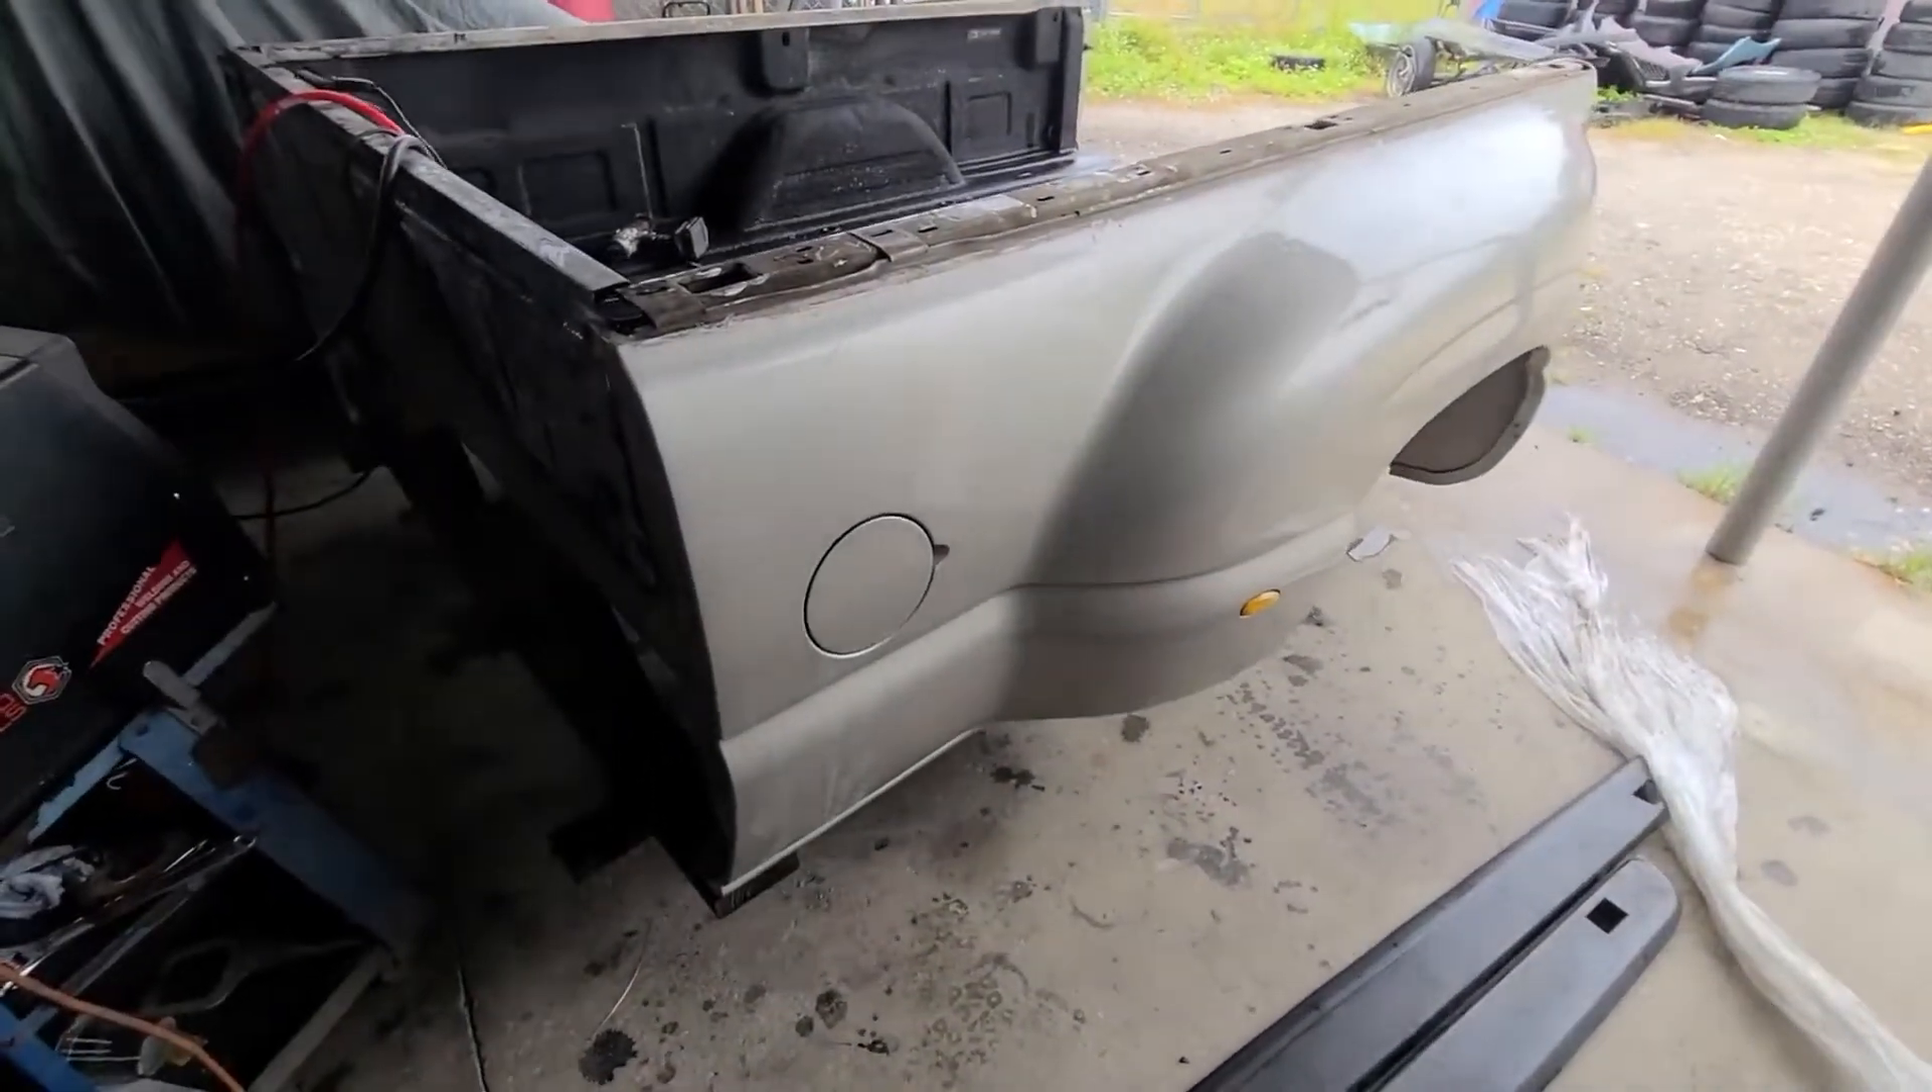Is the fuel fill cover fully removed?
No.